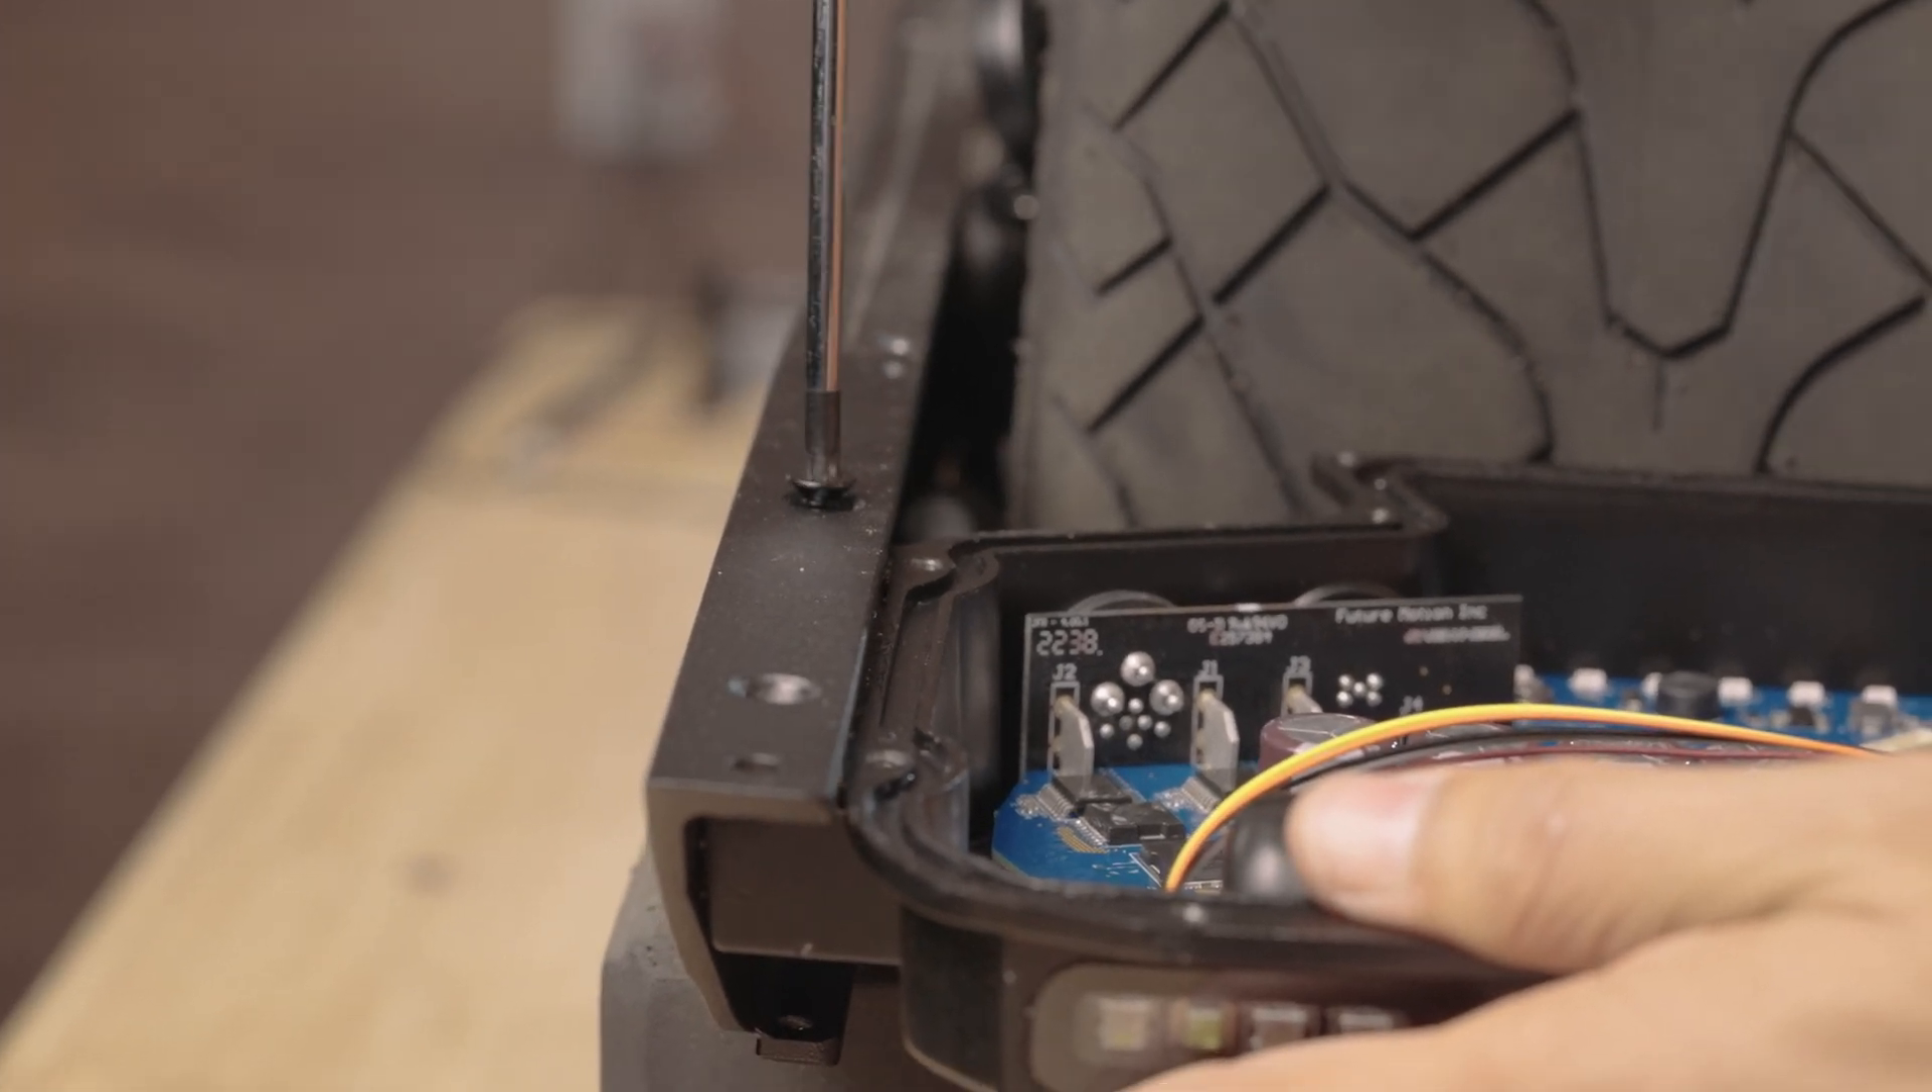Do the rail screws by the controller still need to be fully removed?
Yes.